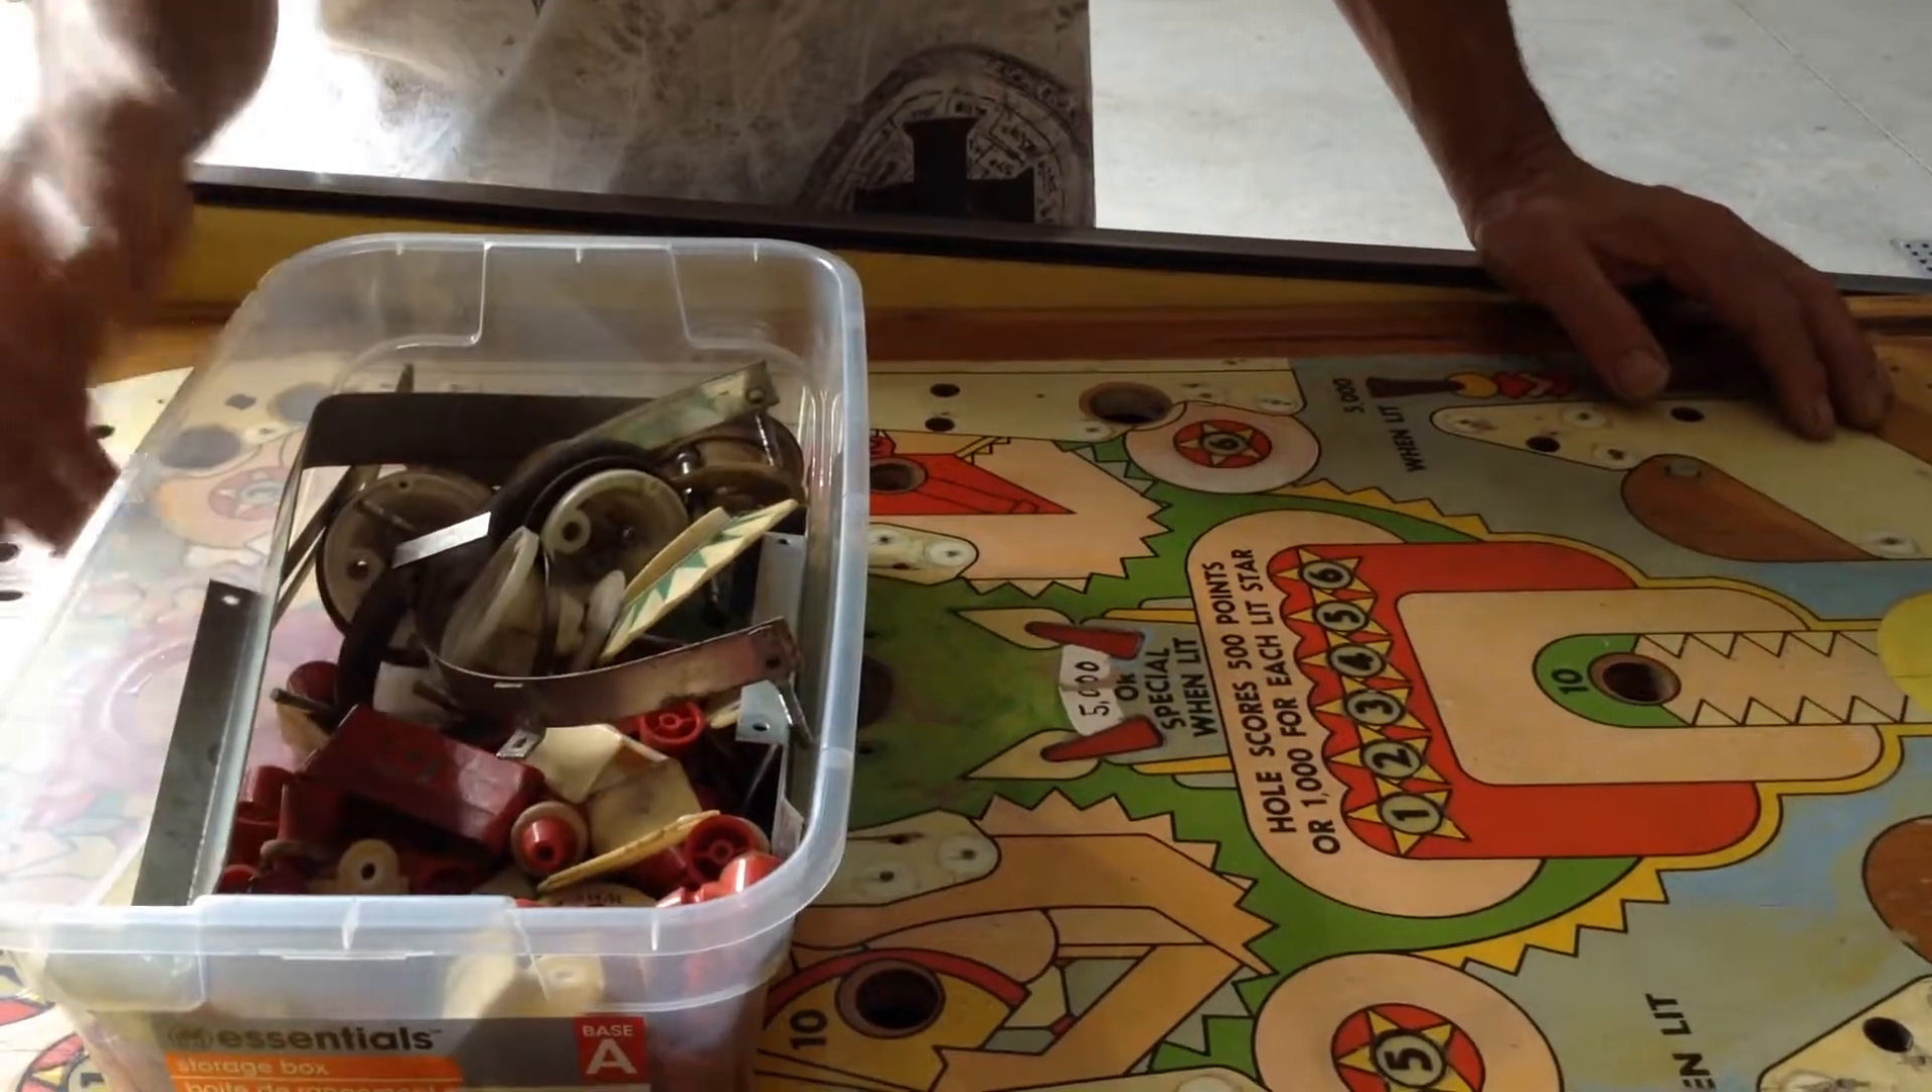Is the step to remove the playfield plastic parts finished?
Yes.